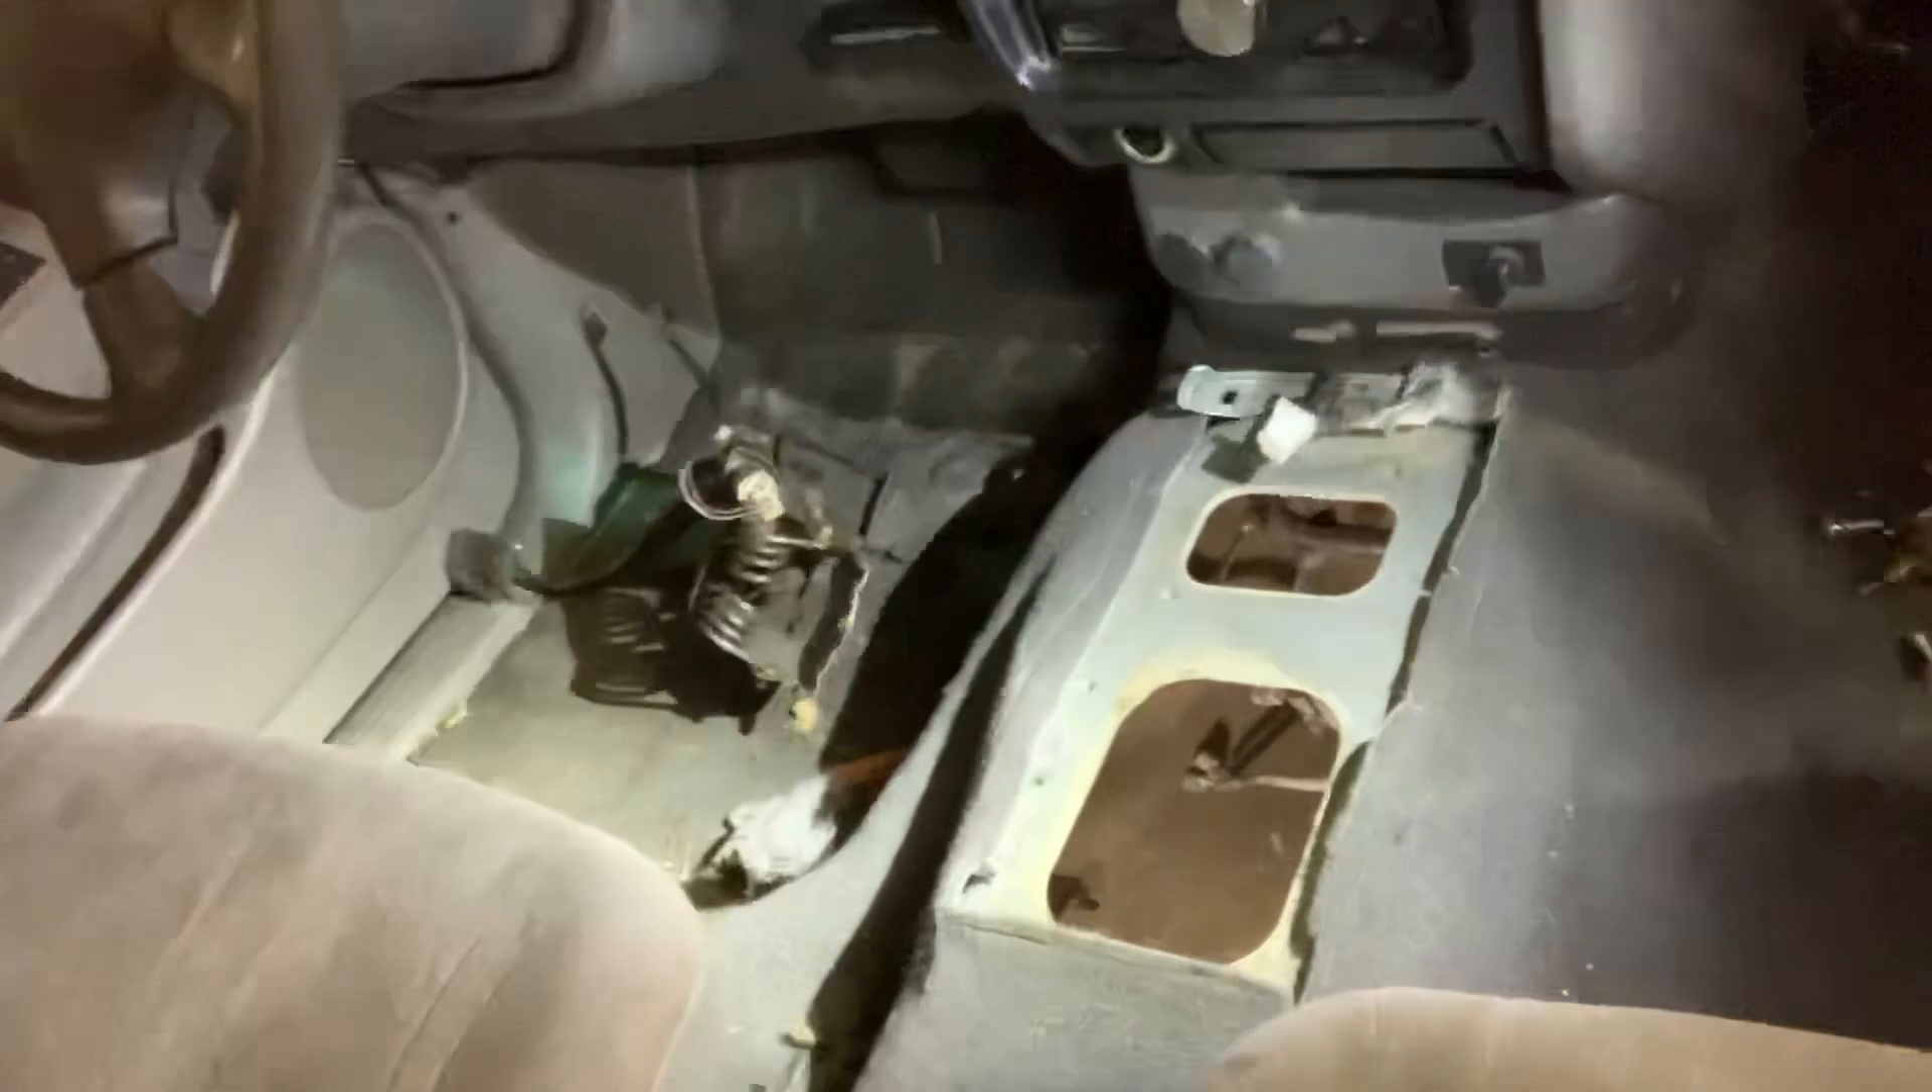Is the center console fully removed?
Yes.